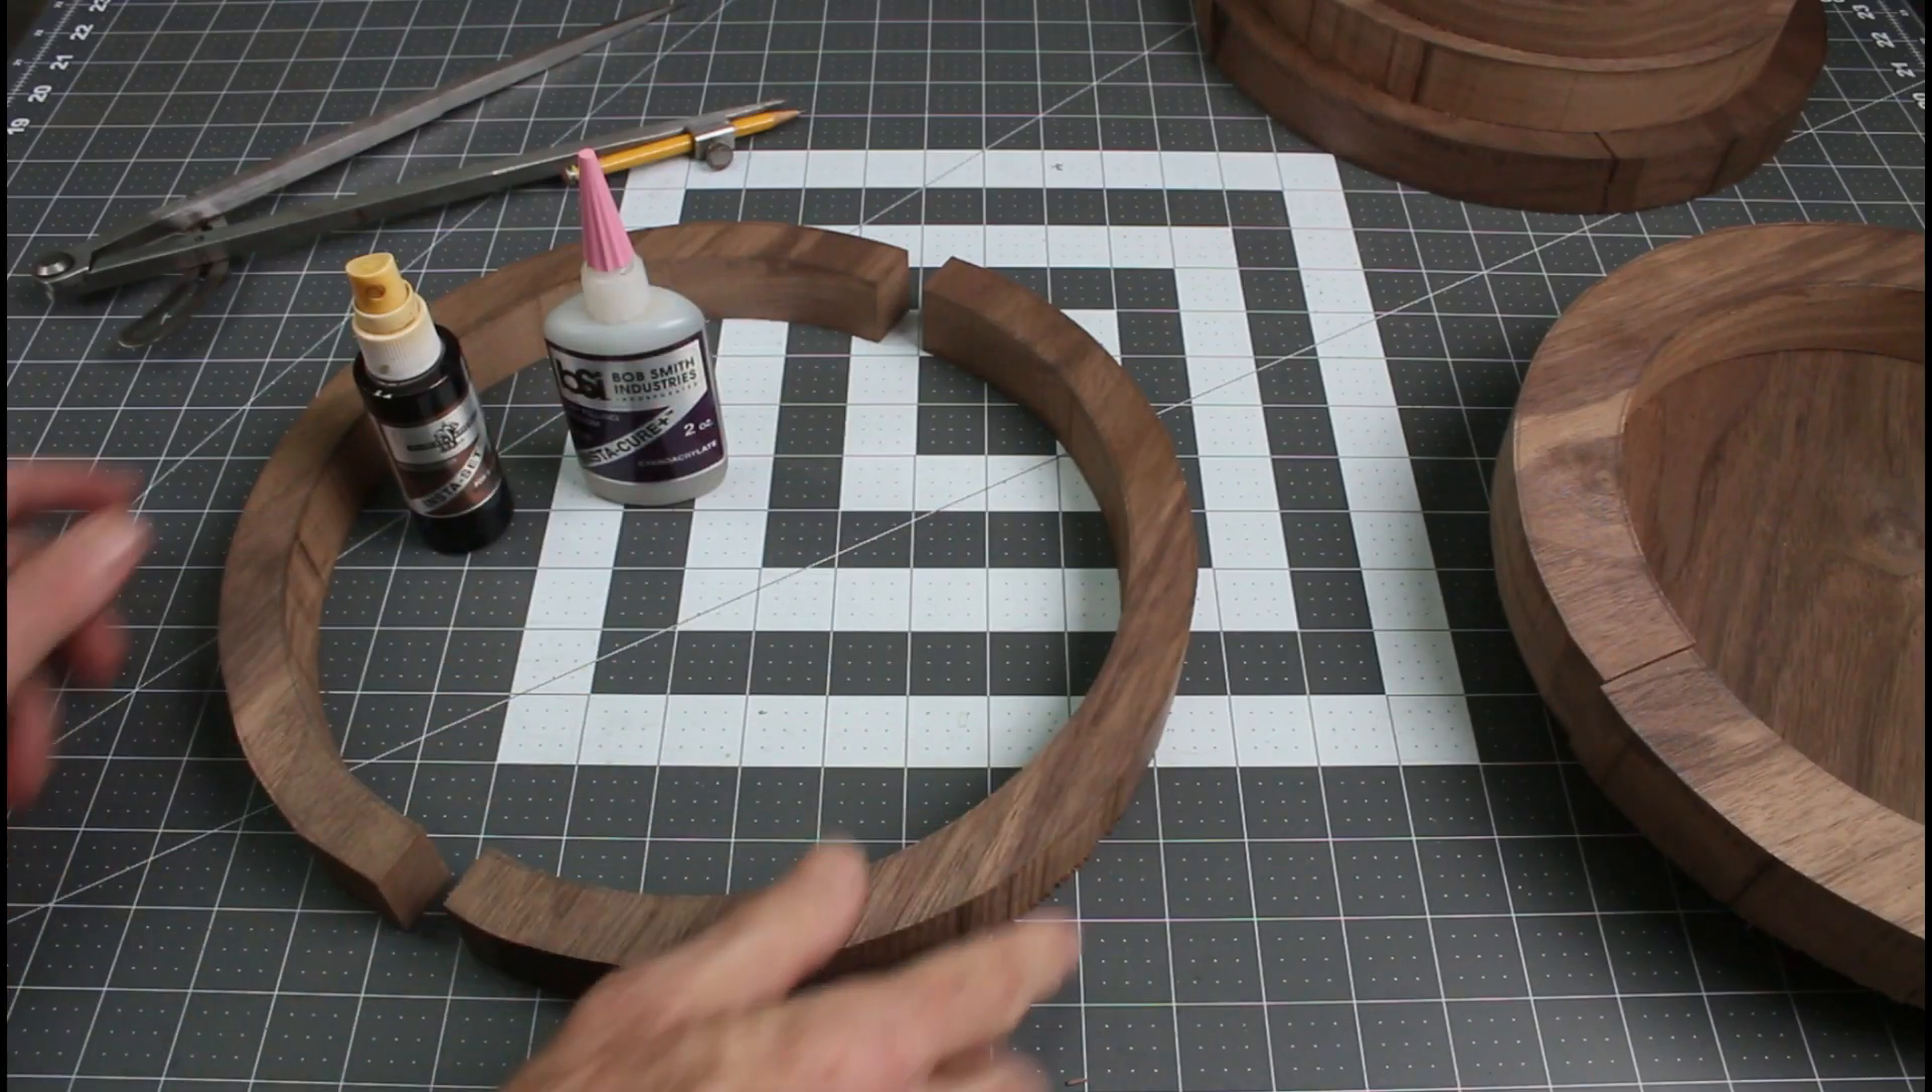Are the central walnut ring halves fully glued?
No.